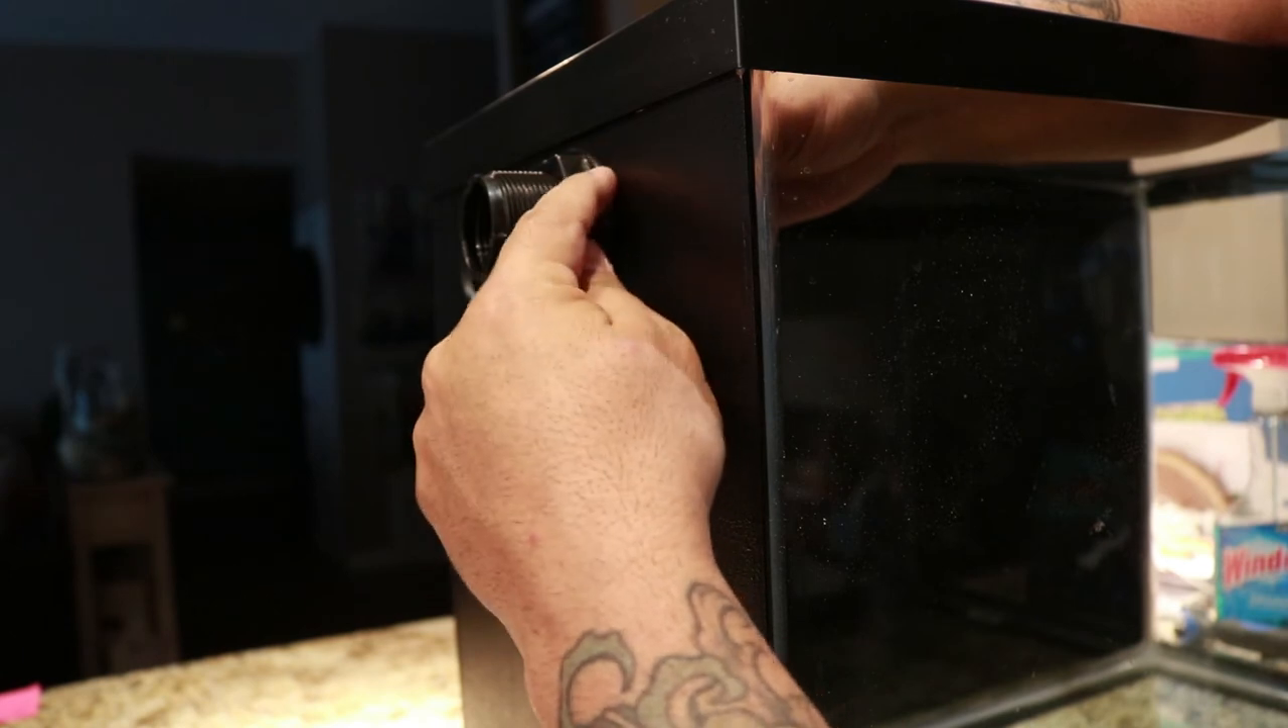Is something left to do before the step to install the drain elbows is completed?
Yes.